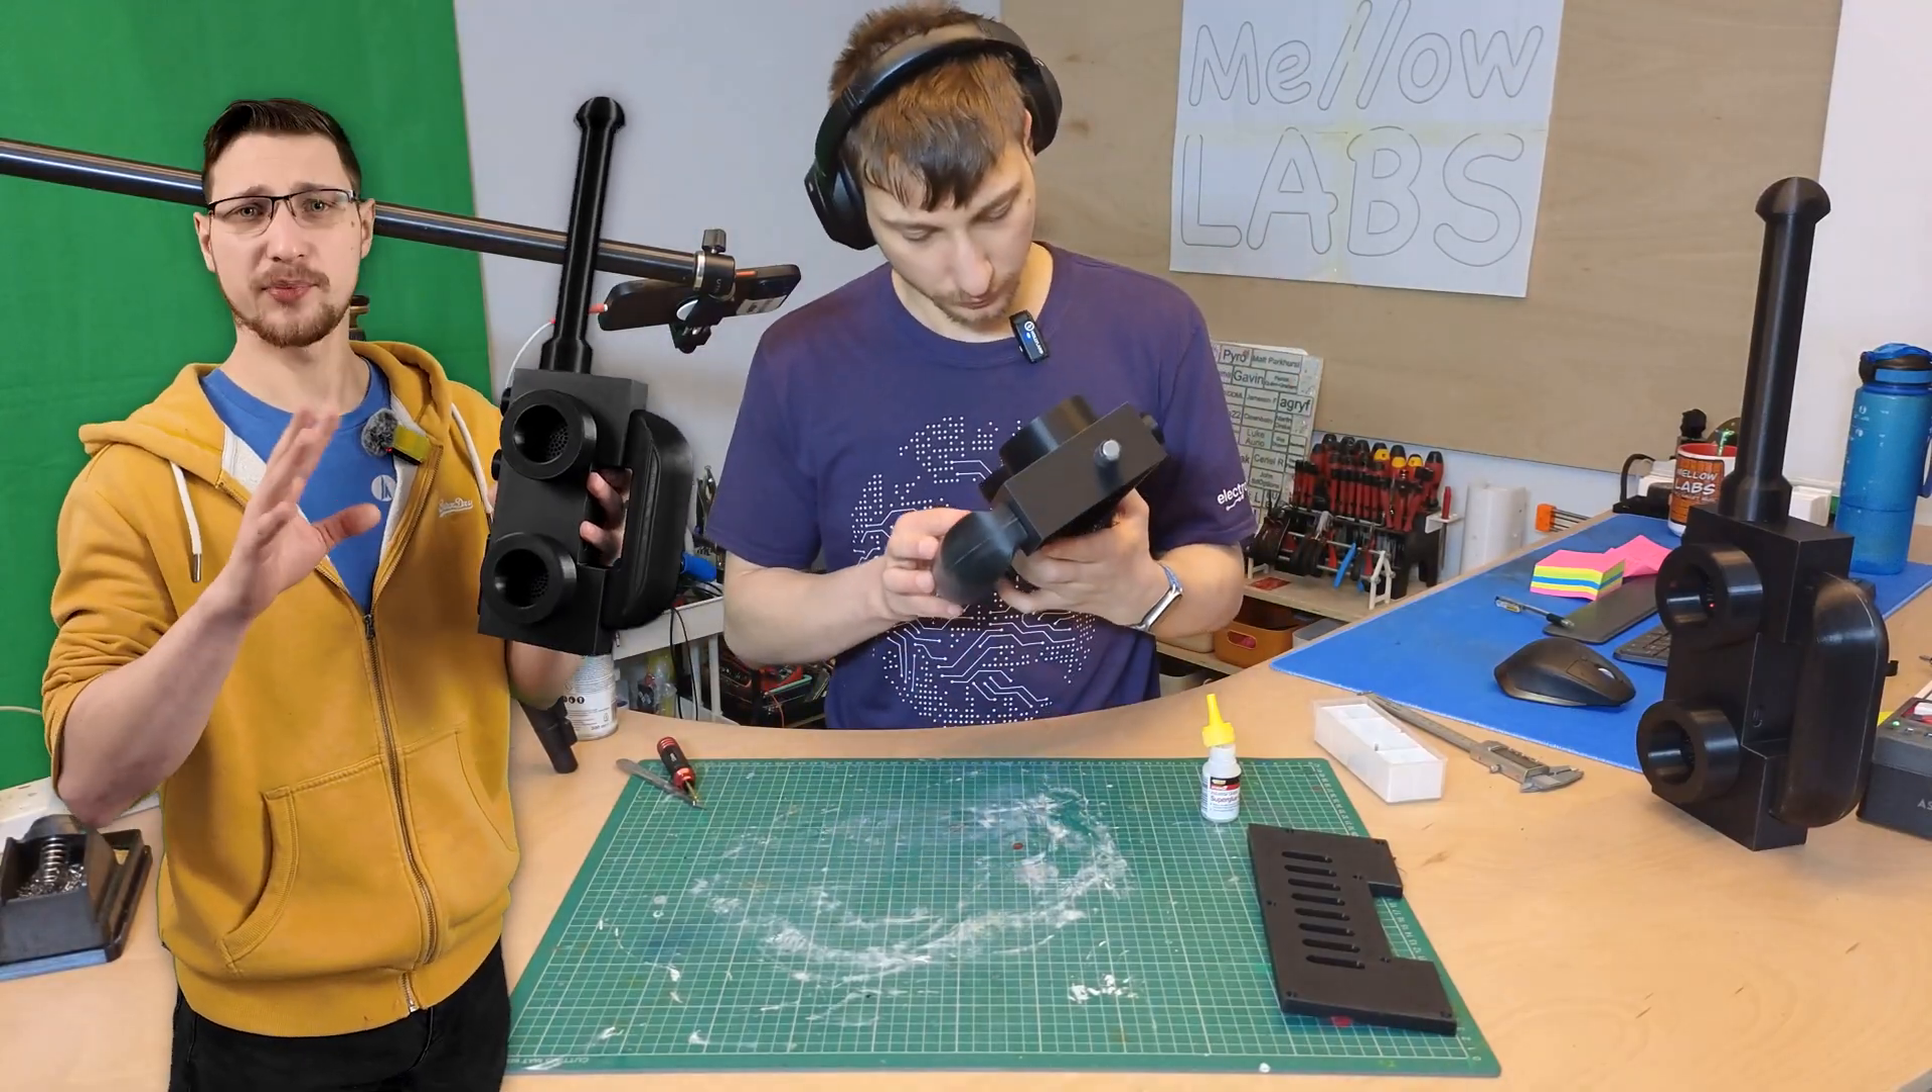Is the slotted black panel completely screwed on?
No.